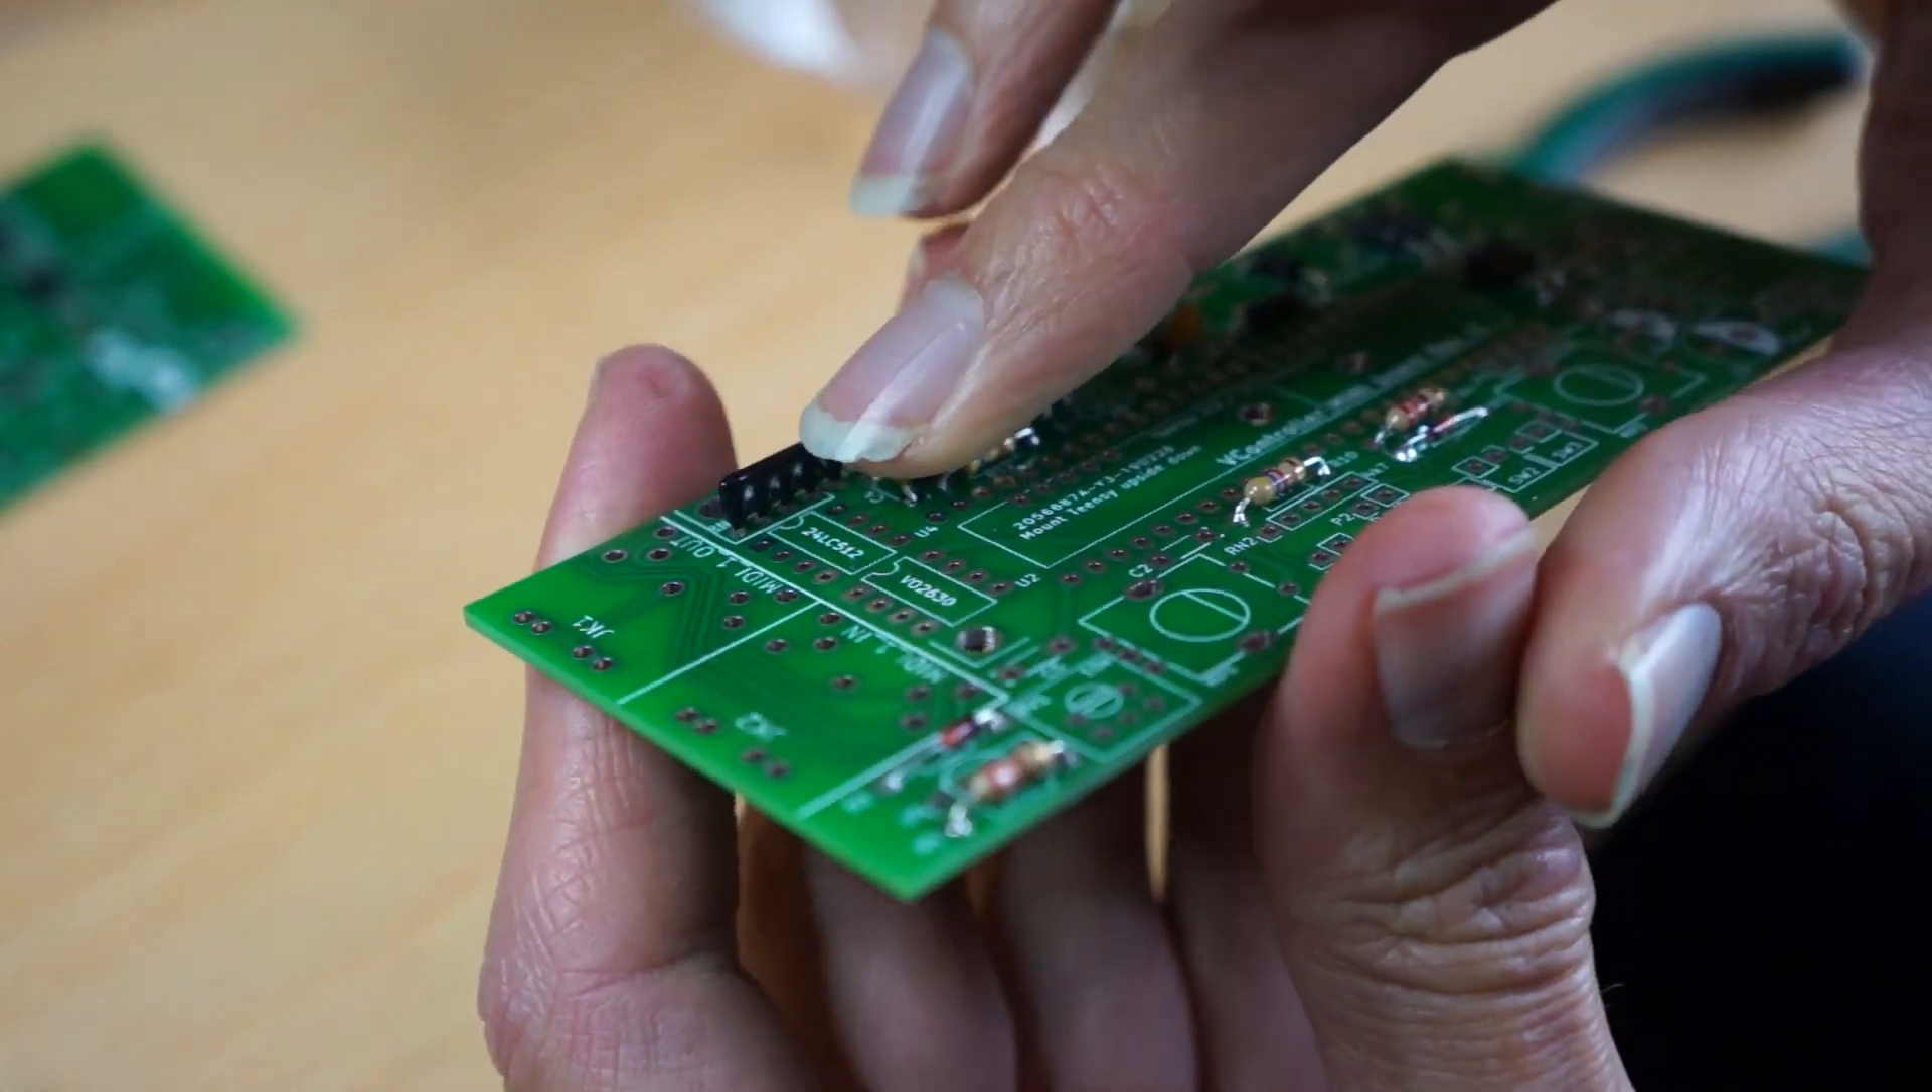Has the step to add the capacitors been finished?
No.